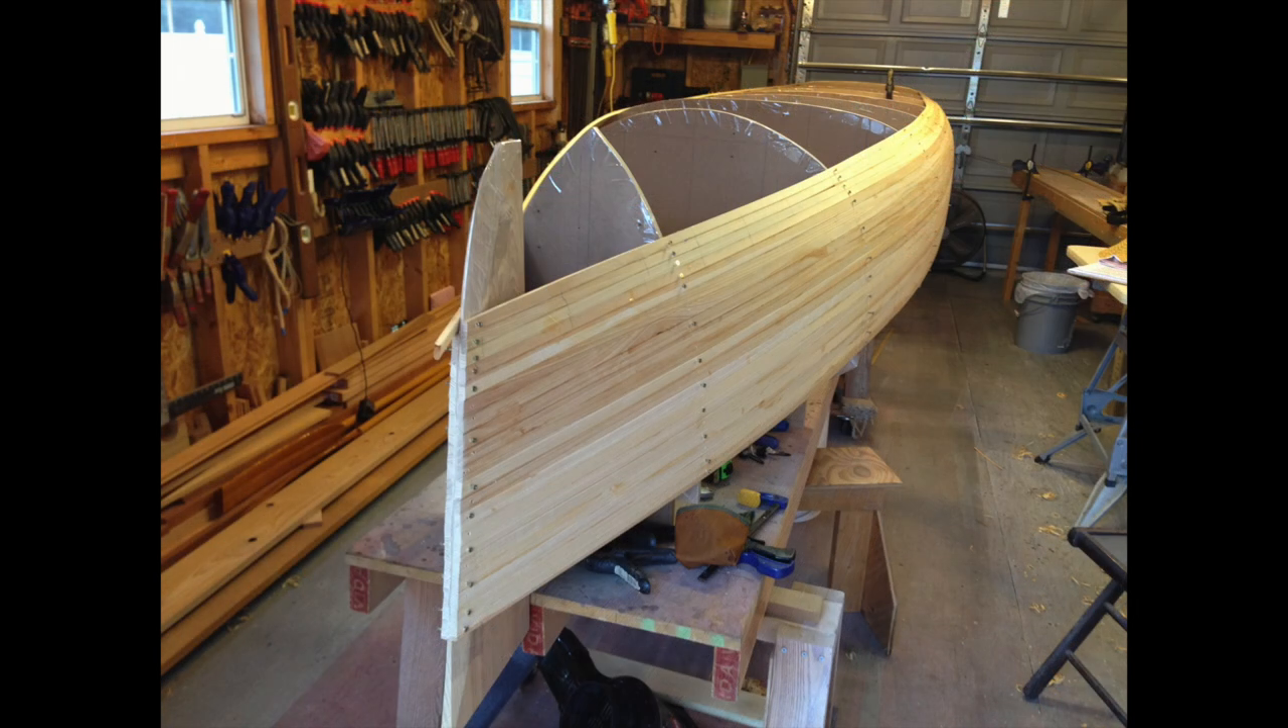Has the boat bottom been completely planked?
No.